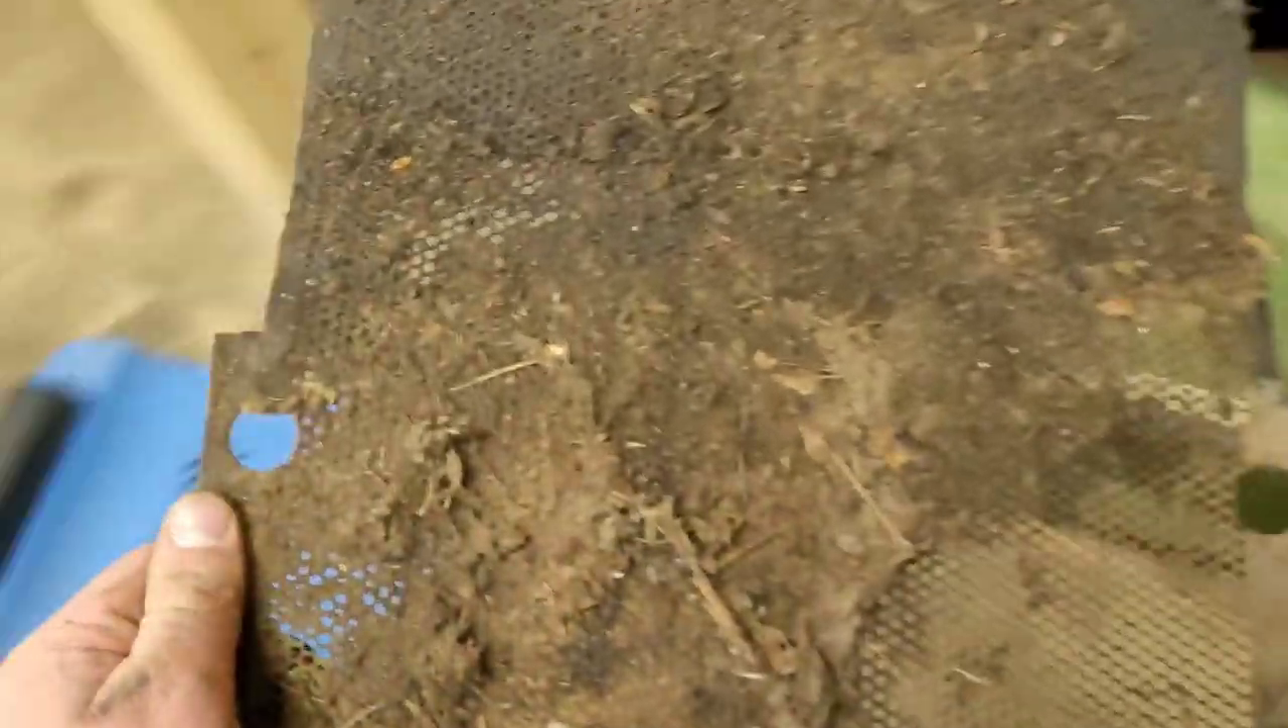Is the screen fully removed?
Yes.